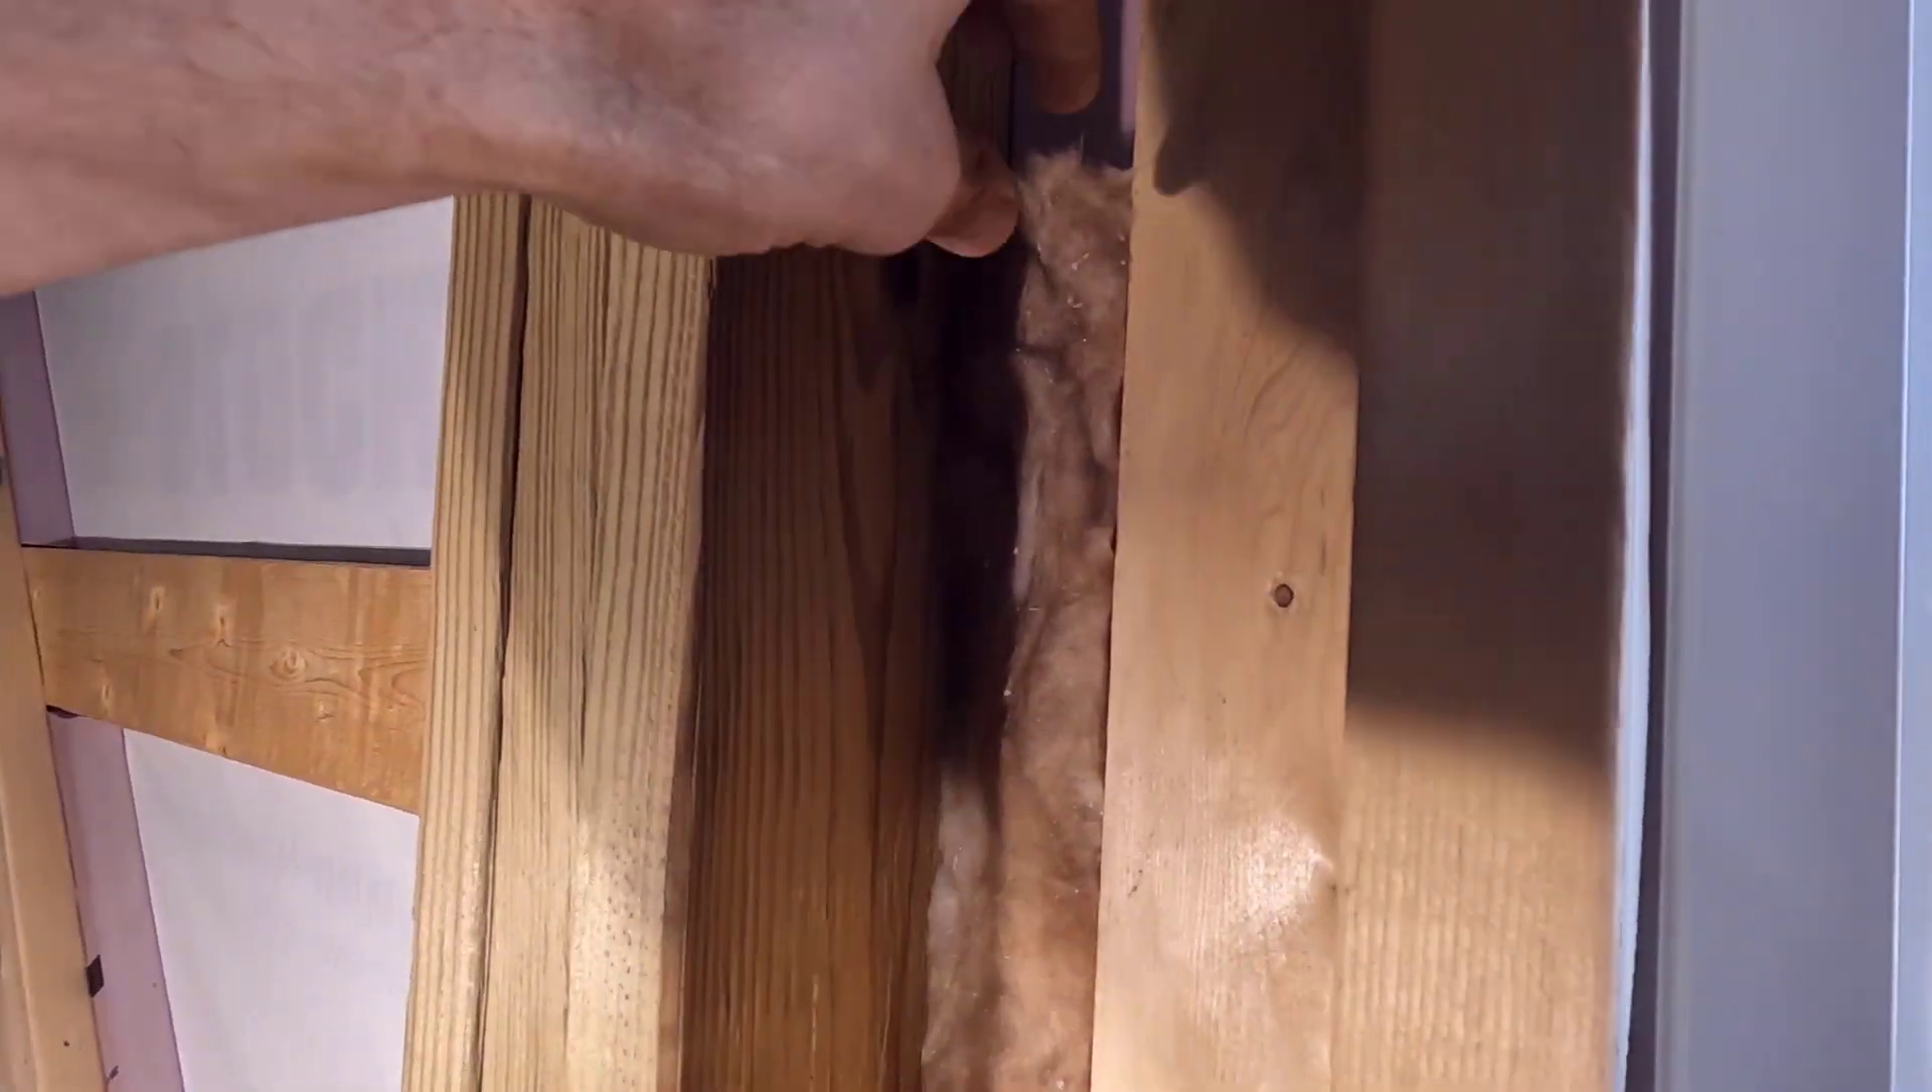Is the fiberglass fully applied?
No.